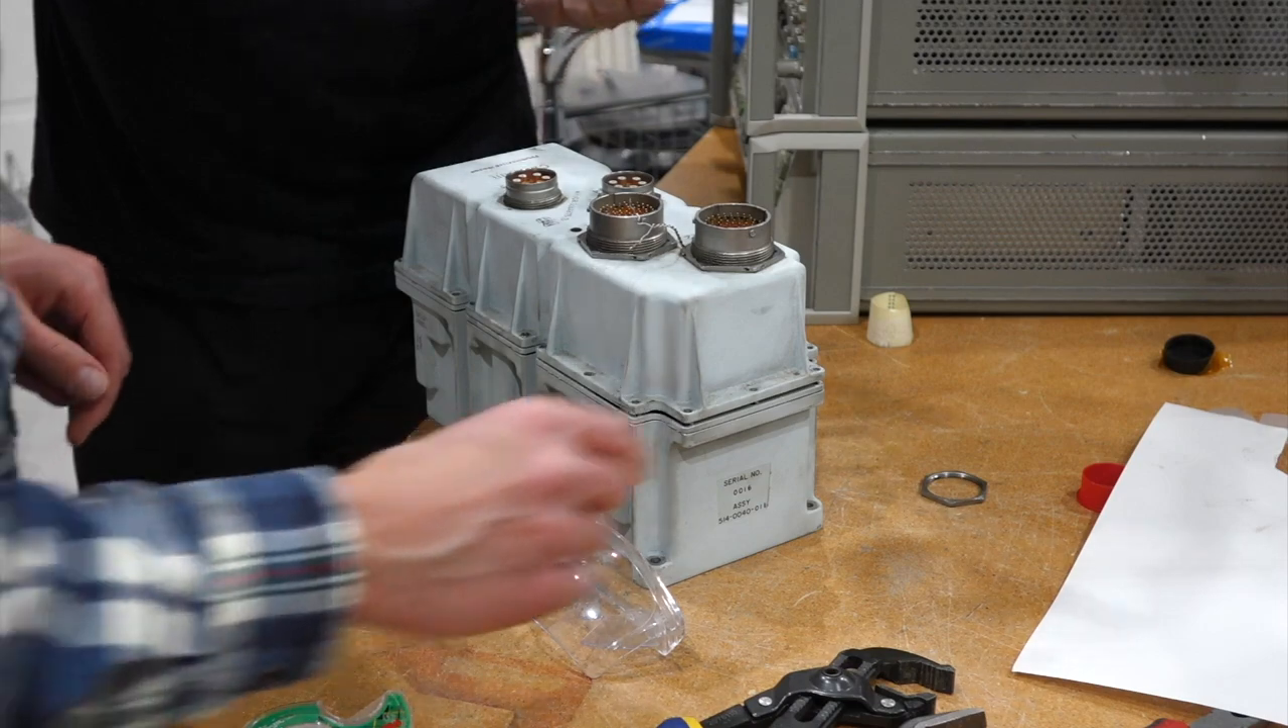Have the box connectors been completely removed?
No.